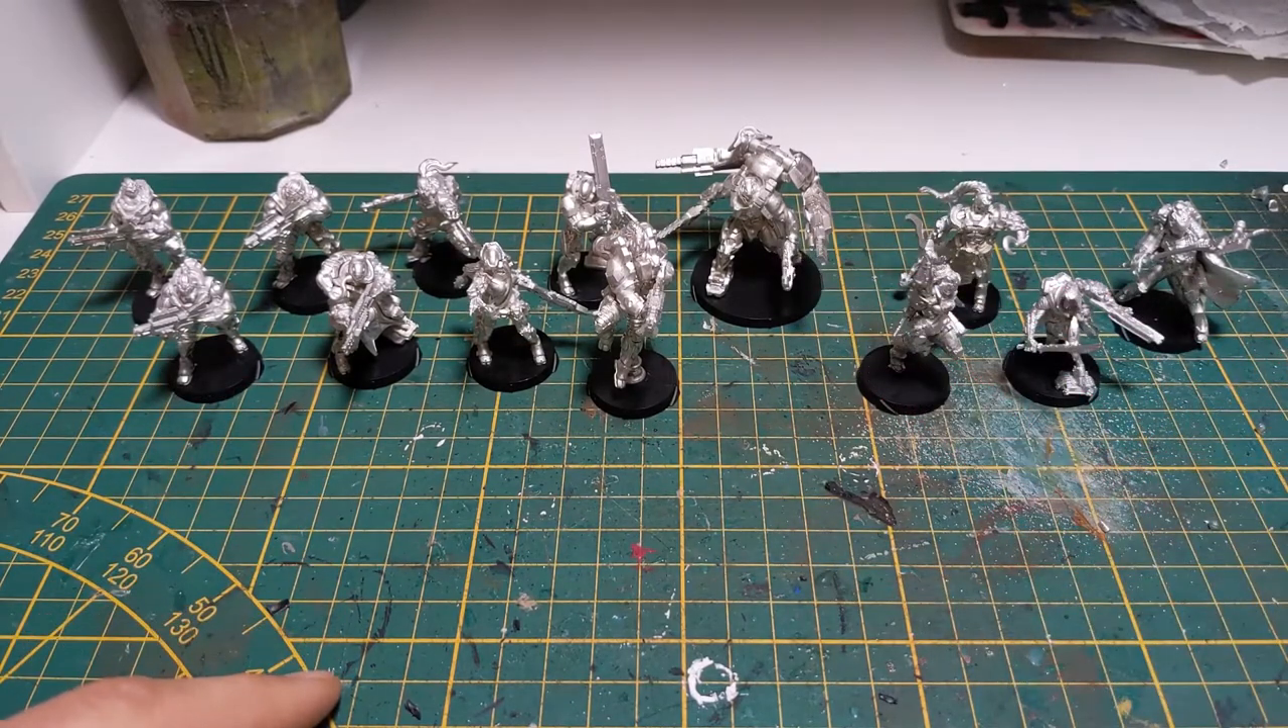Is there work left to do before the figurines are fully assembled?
No.